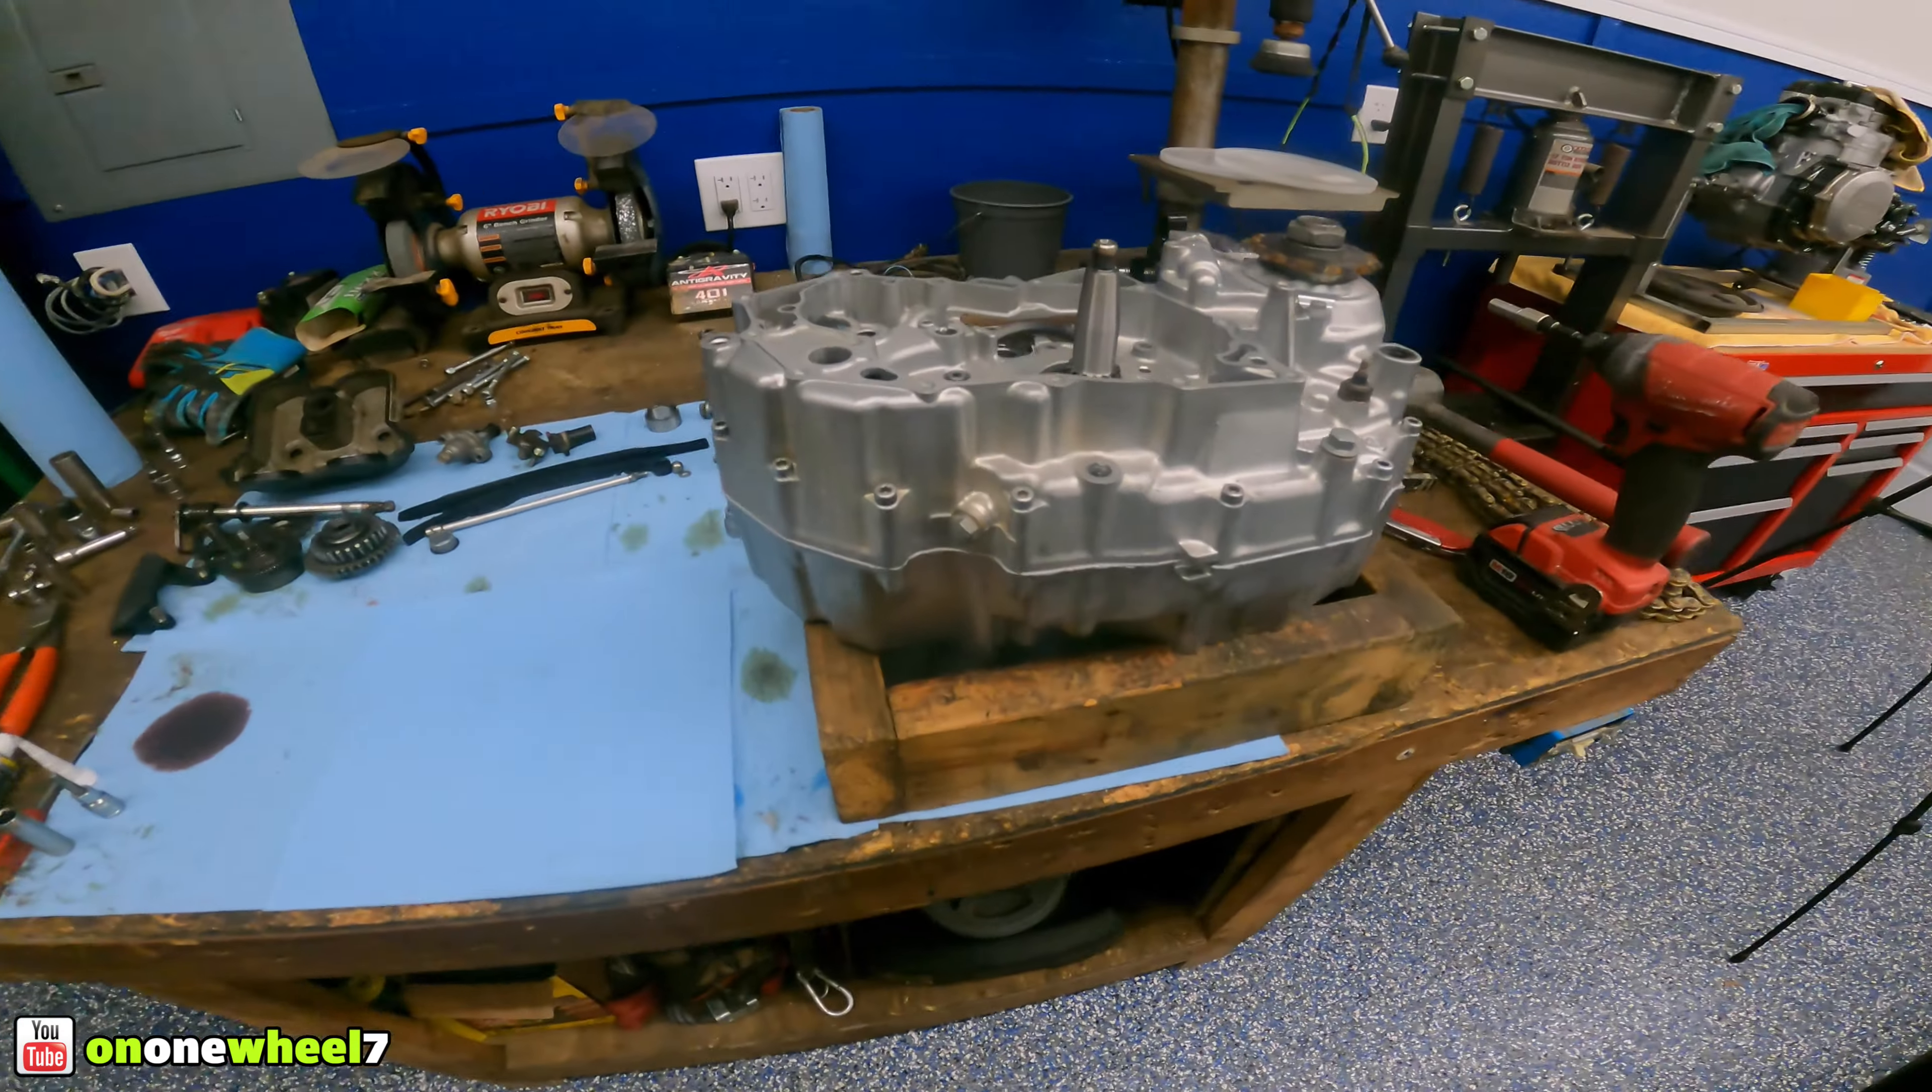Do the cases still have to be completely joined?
No.